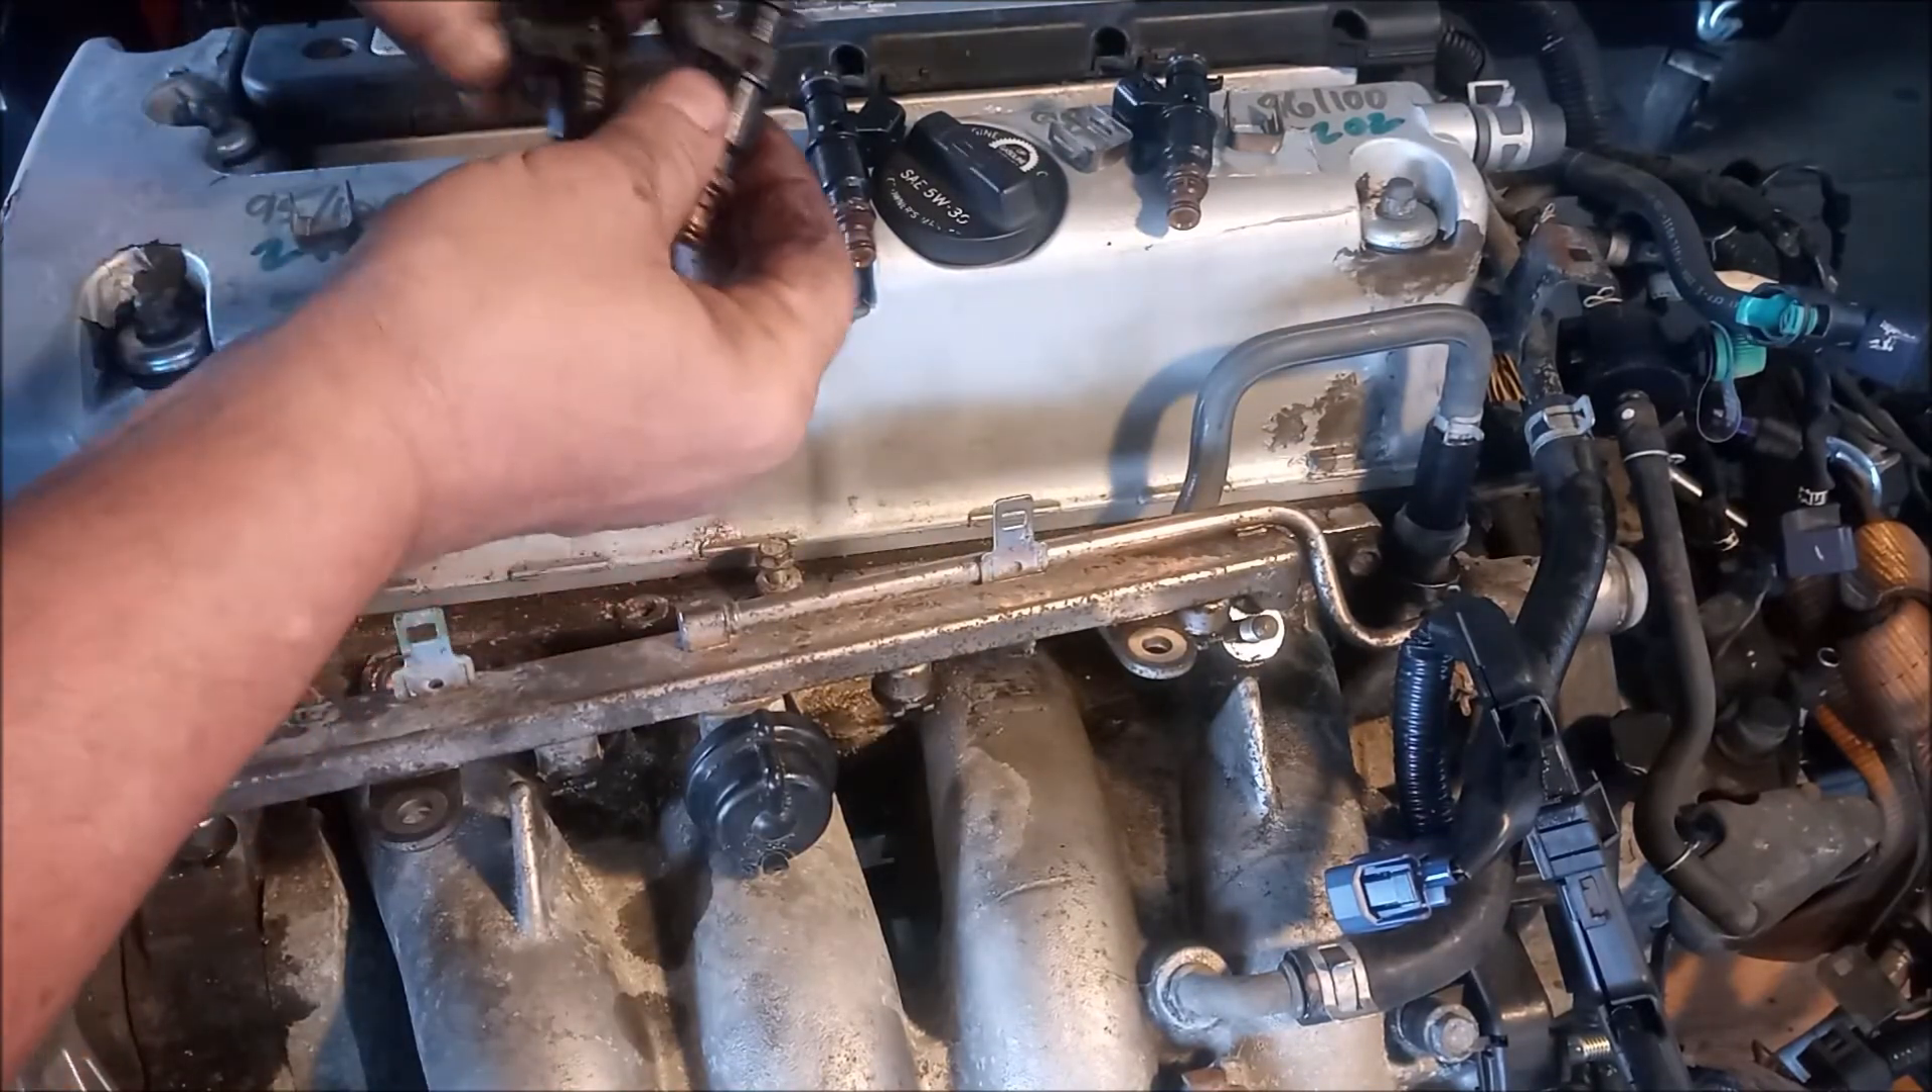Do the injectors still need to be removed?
No.